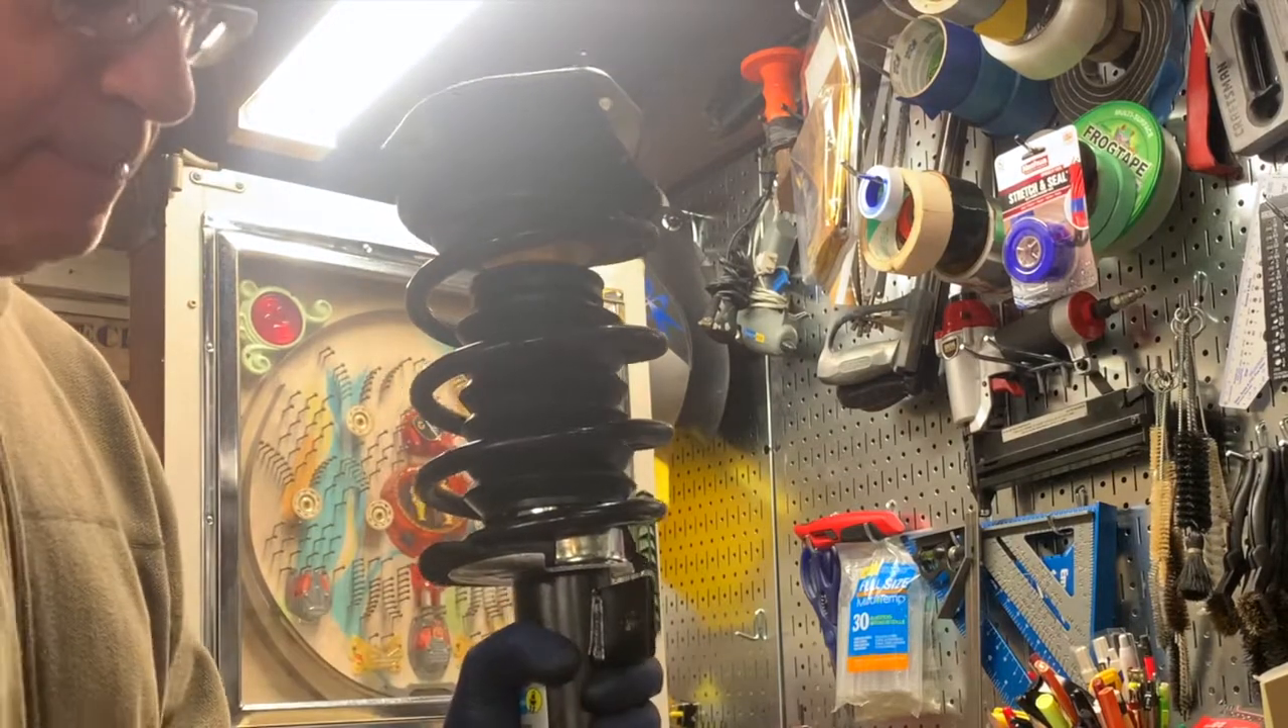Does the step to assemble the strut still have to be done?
No.